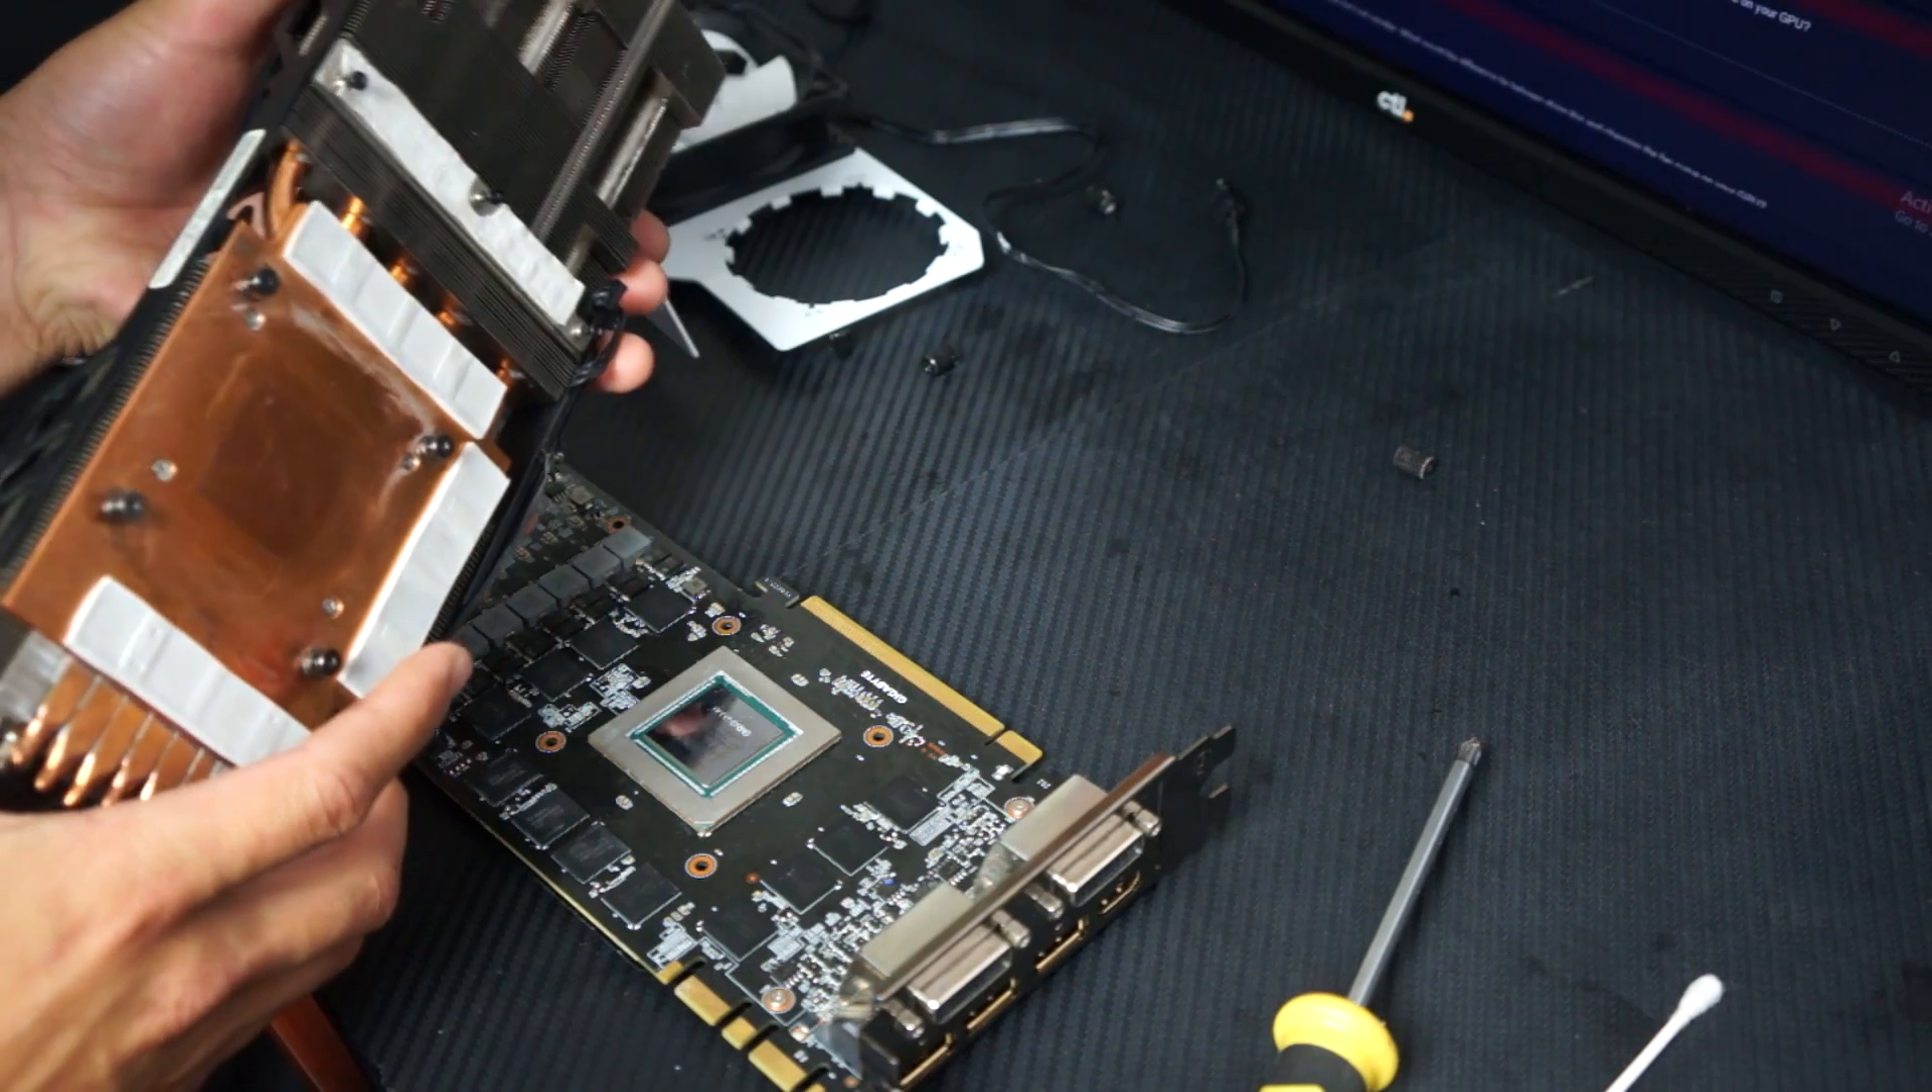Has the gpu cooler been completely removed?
Yes.